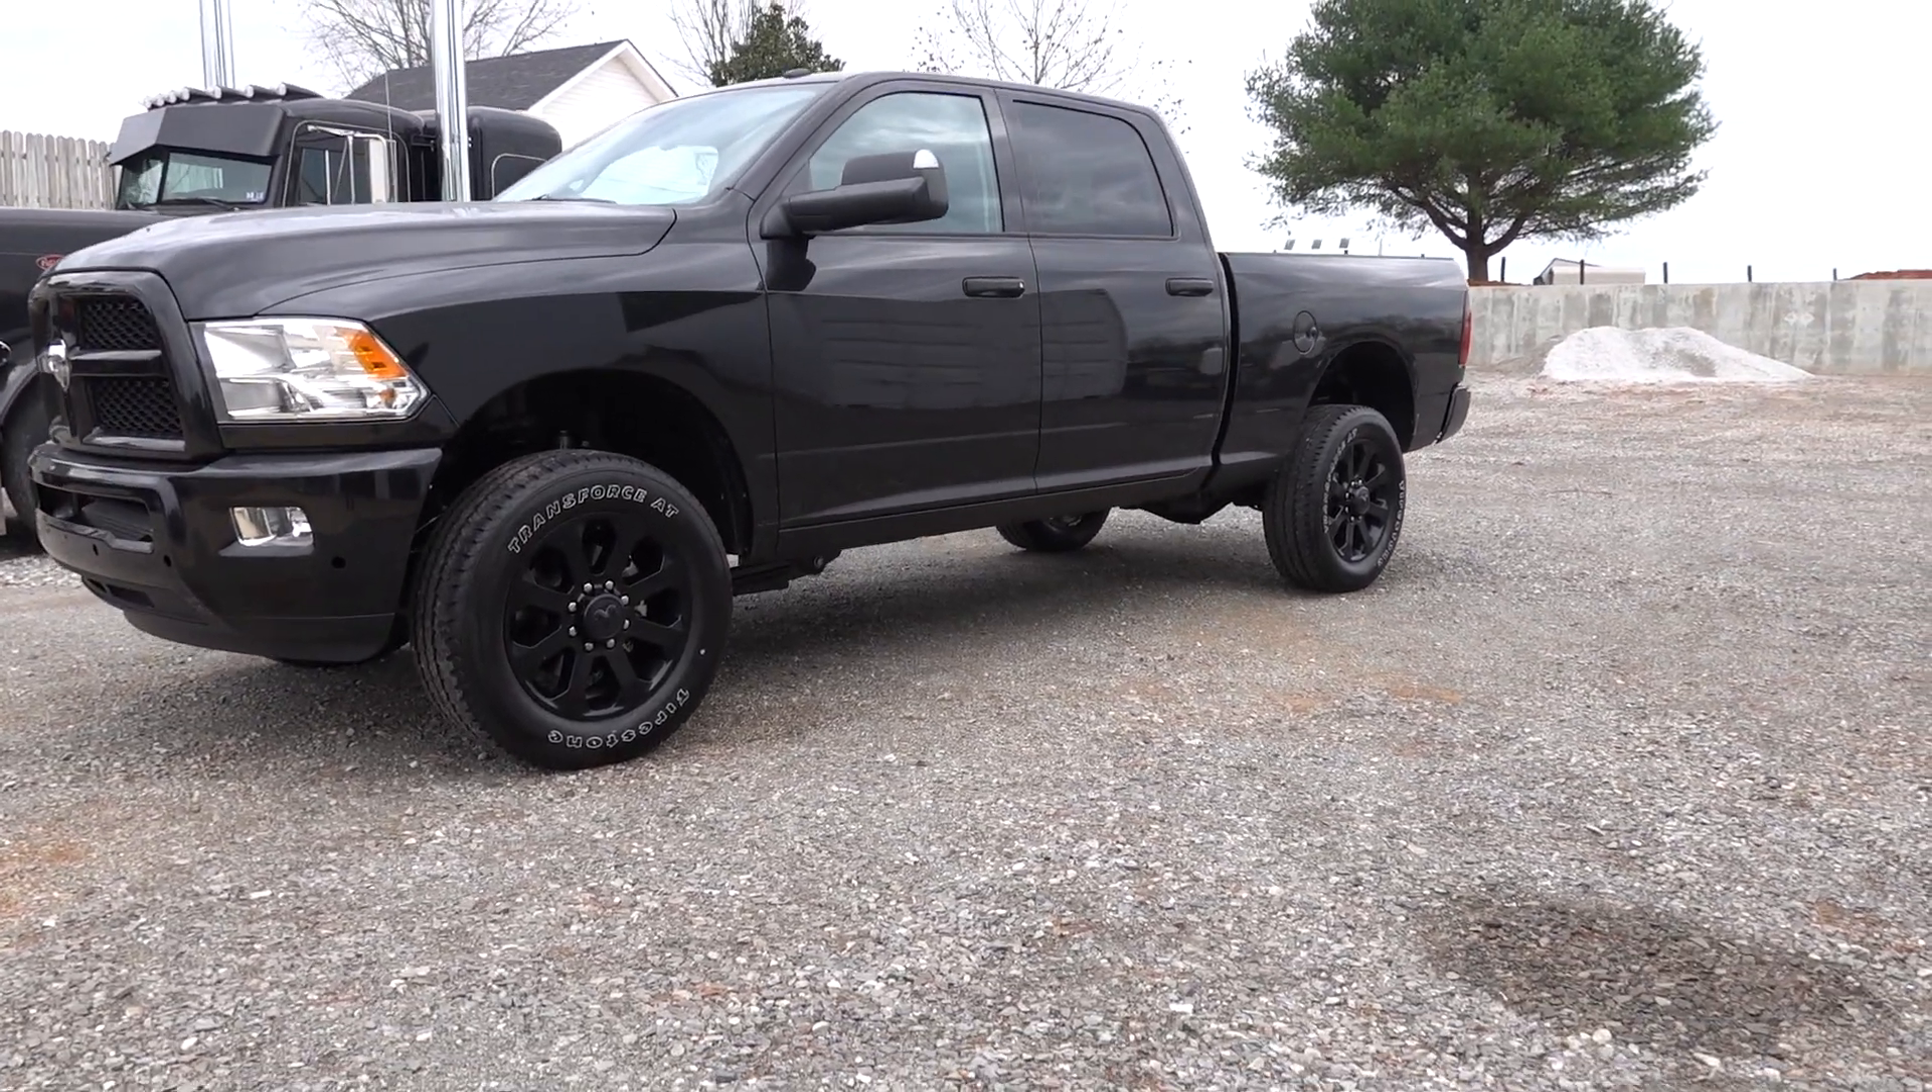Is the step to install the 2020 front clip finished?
No.